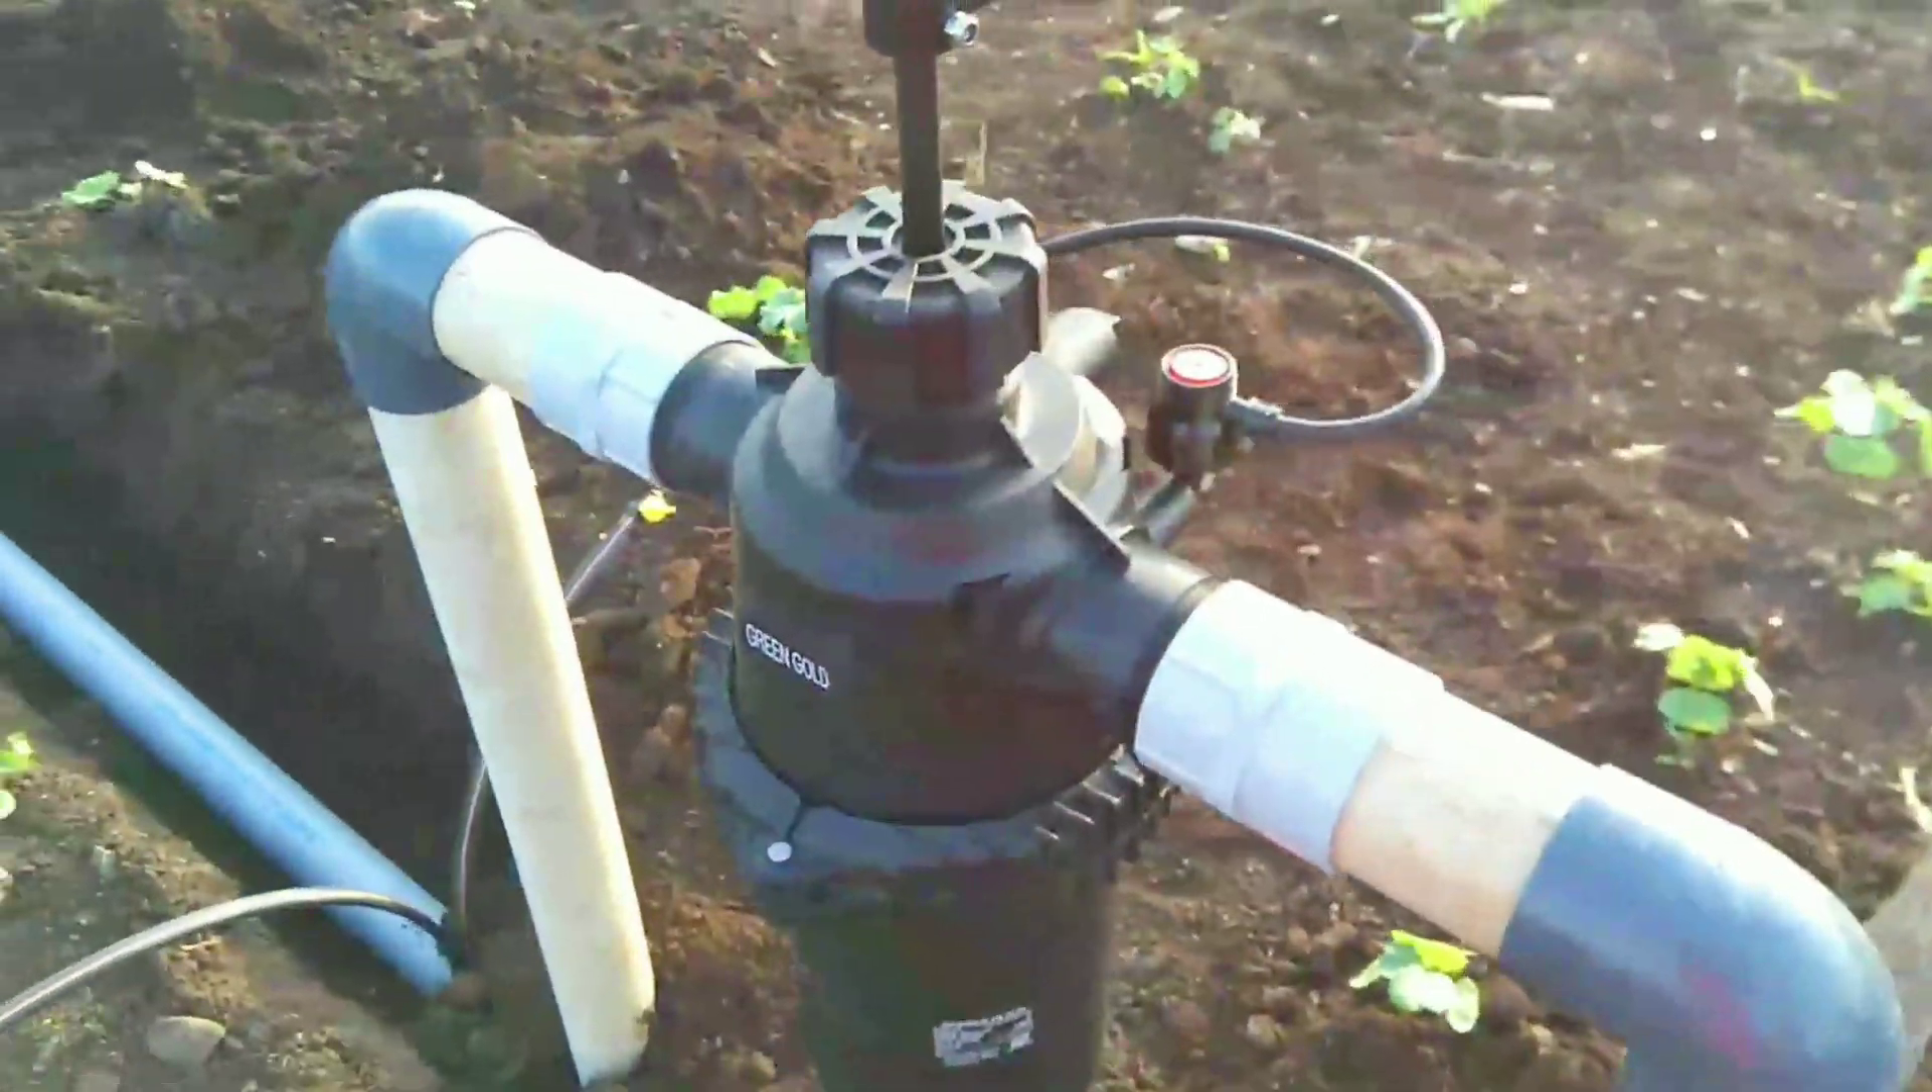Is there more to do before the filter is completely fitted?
No.